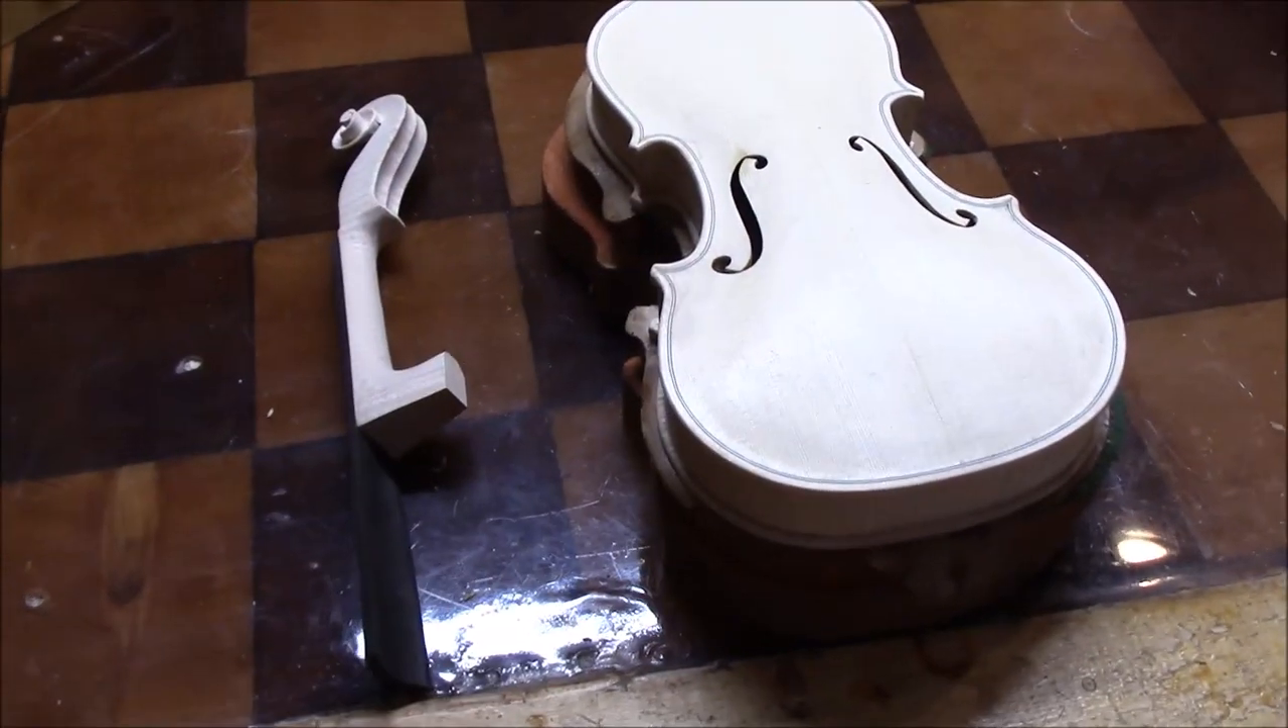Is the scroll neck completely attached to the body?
No.